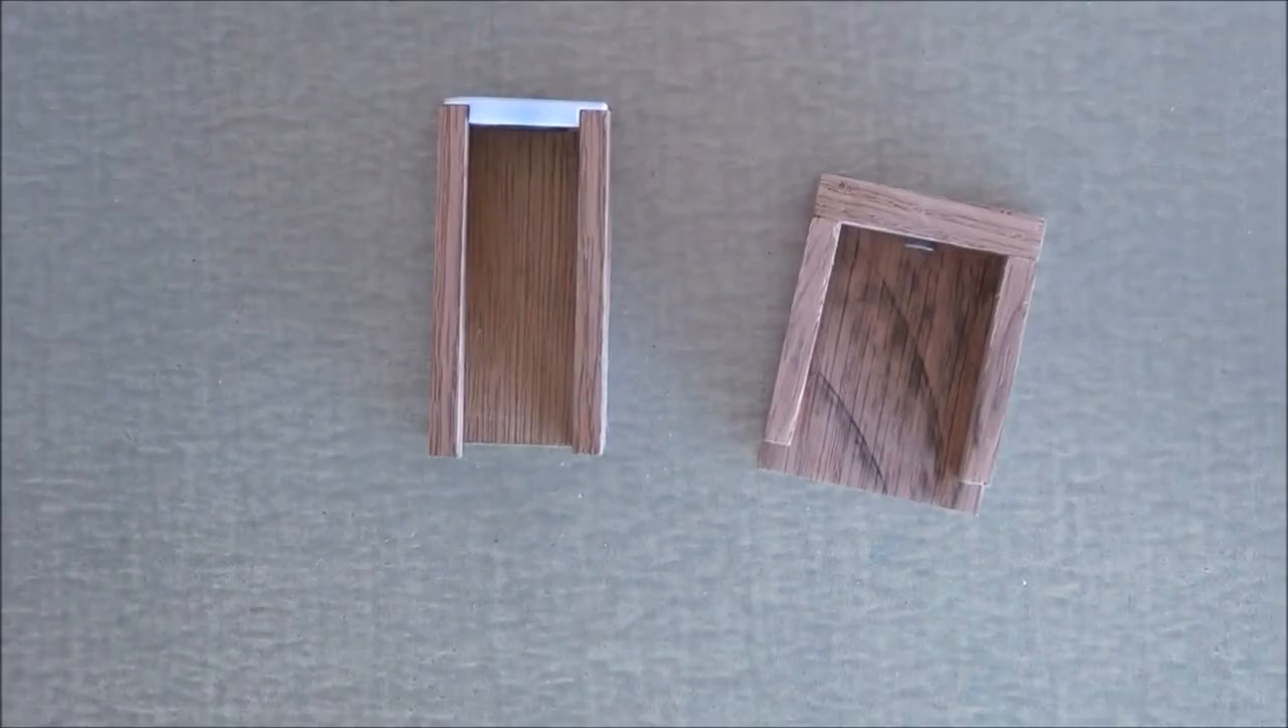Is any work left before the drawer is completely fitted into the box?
Yes.